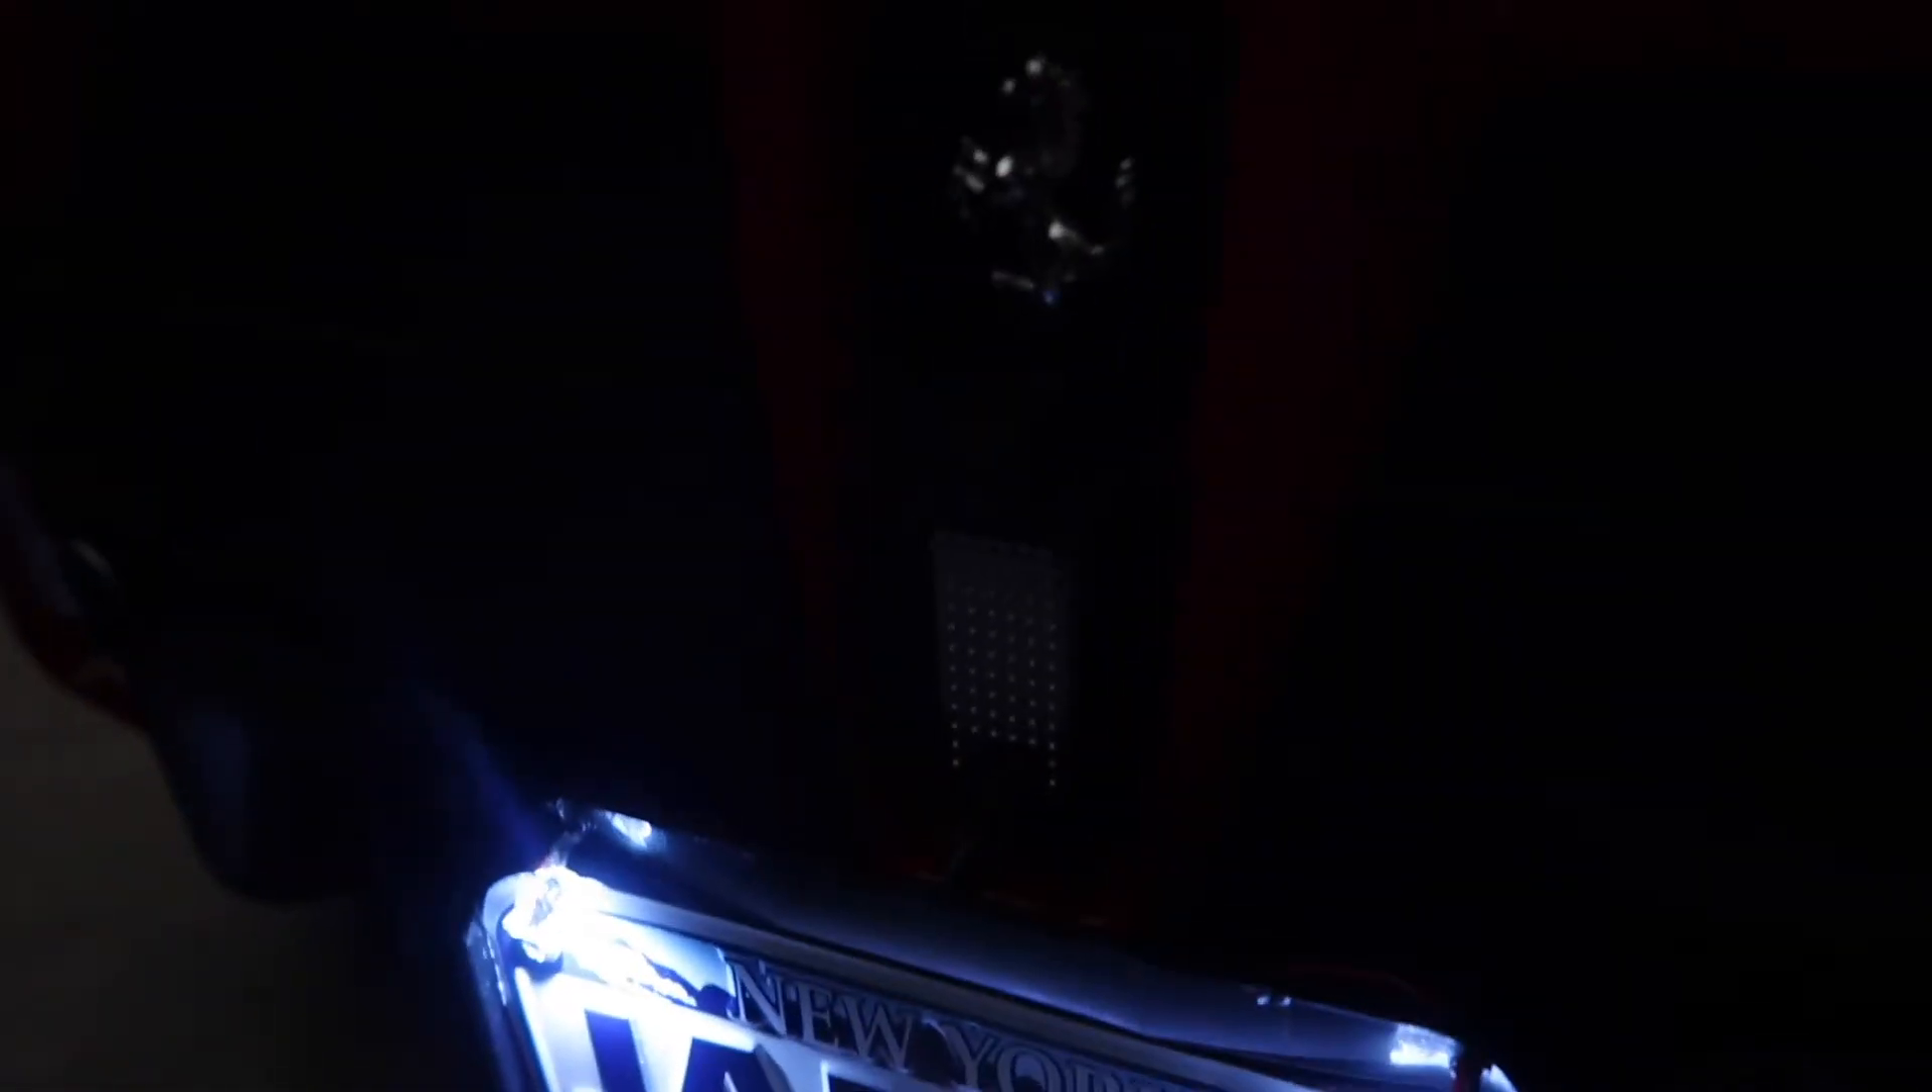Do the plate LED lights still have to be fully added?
No.